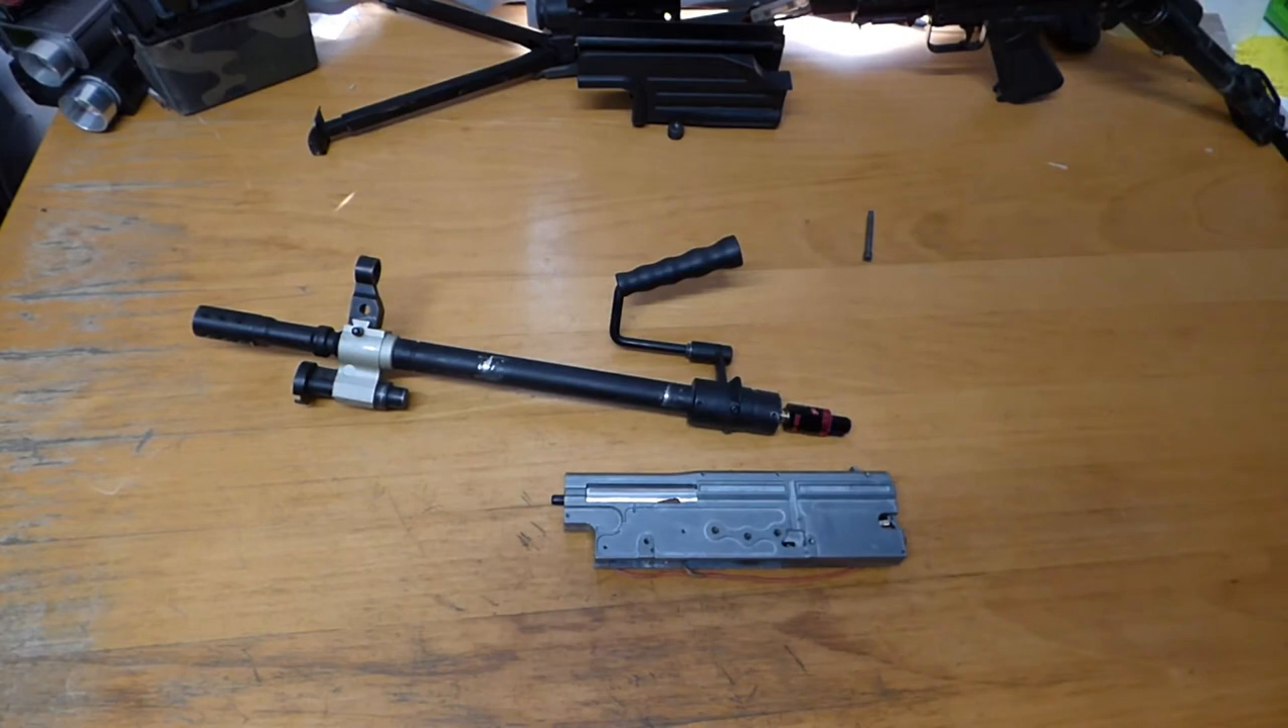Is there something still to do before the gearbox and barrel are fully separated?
No.